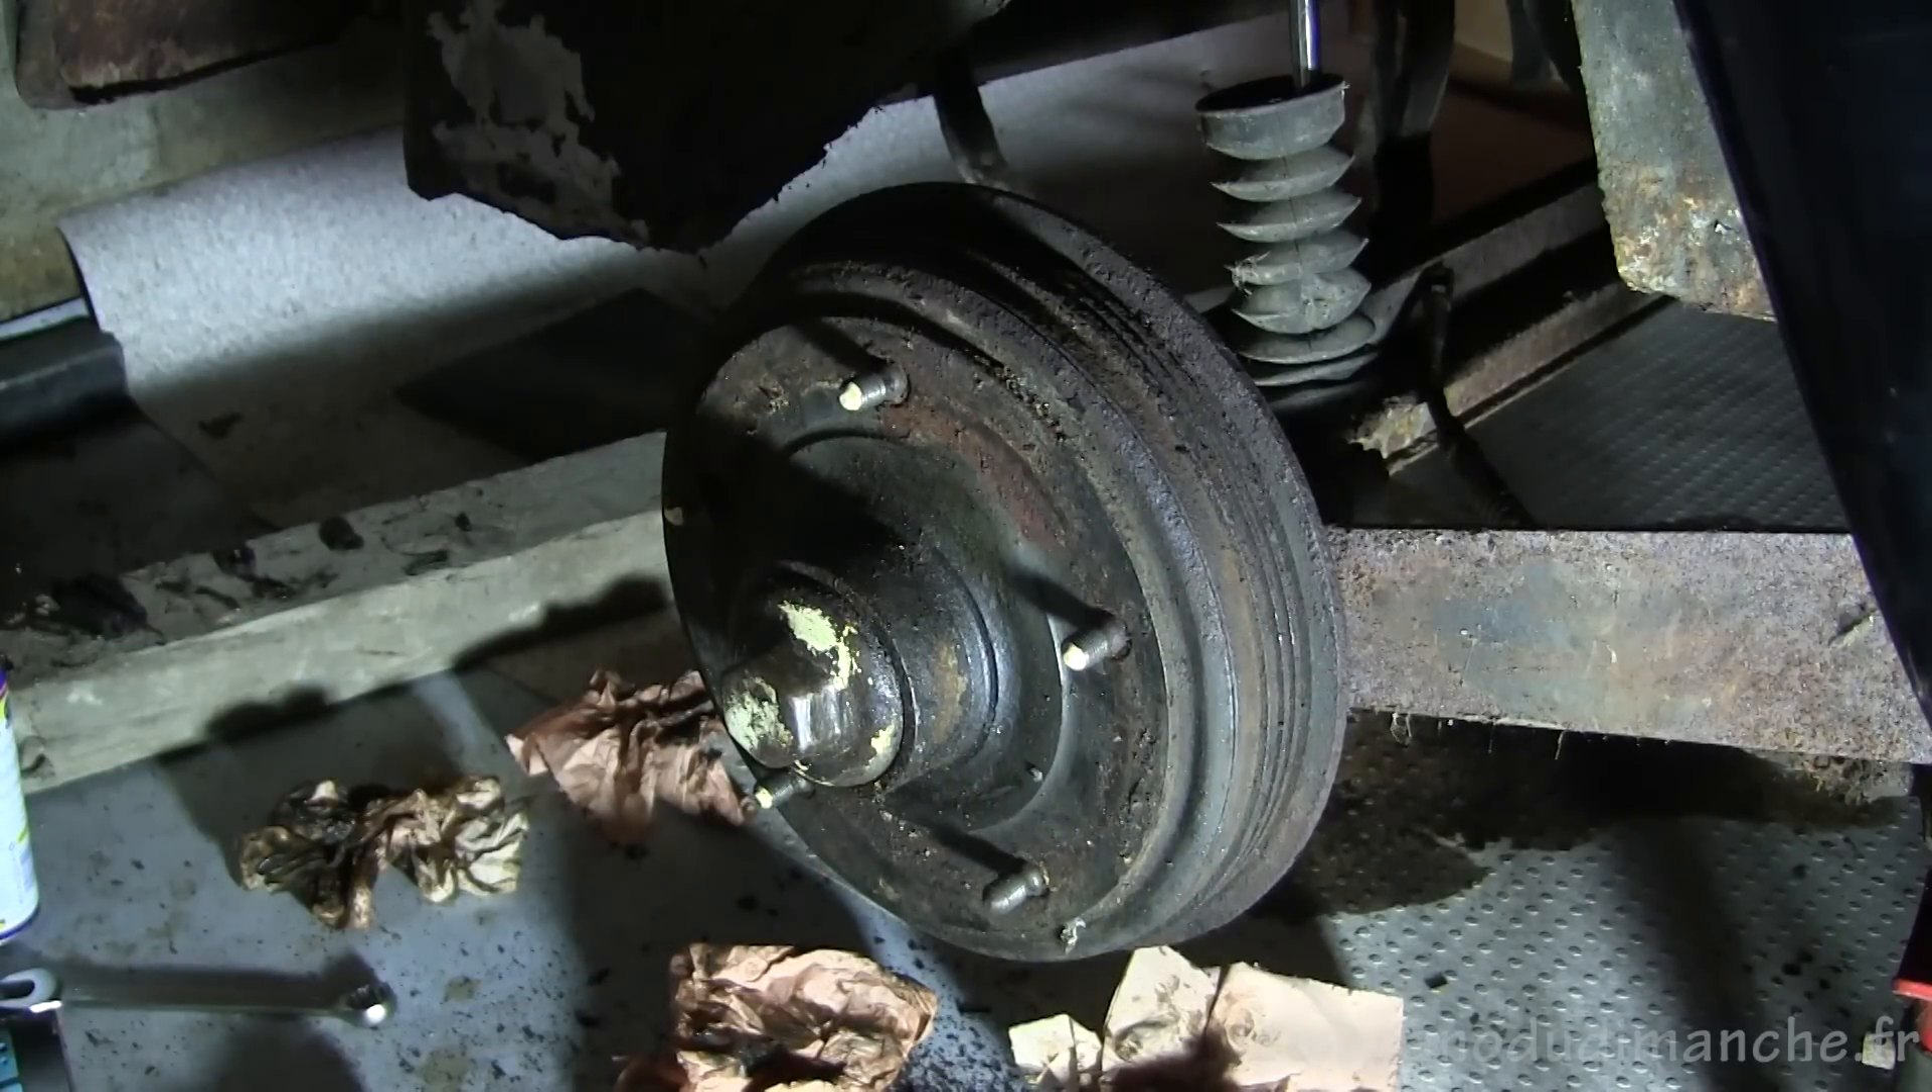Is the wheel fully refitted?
No.